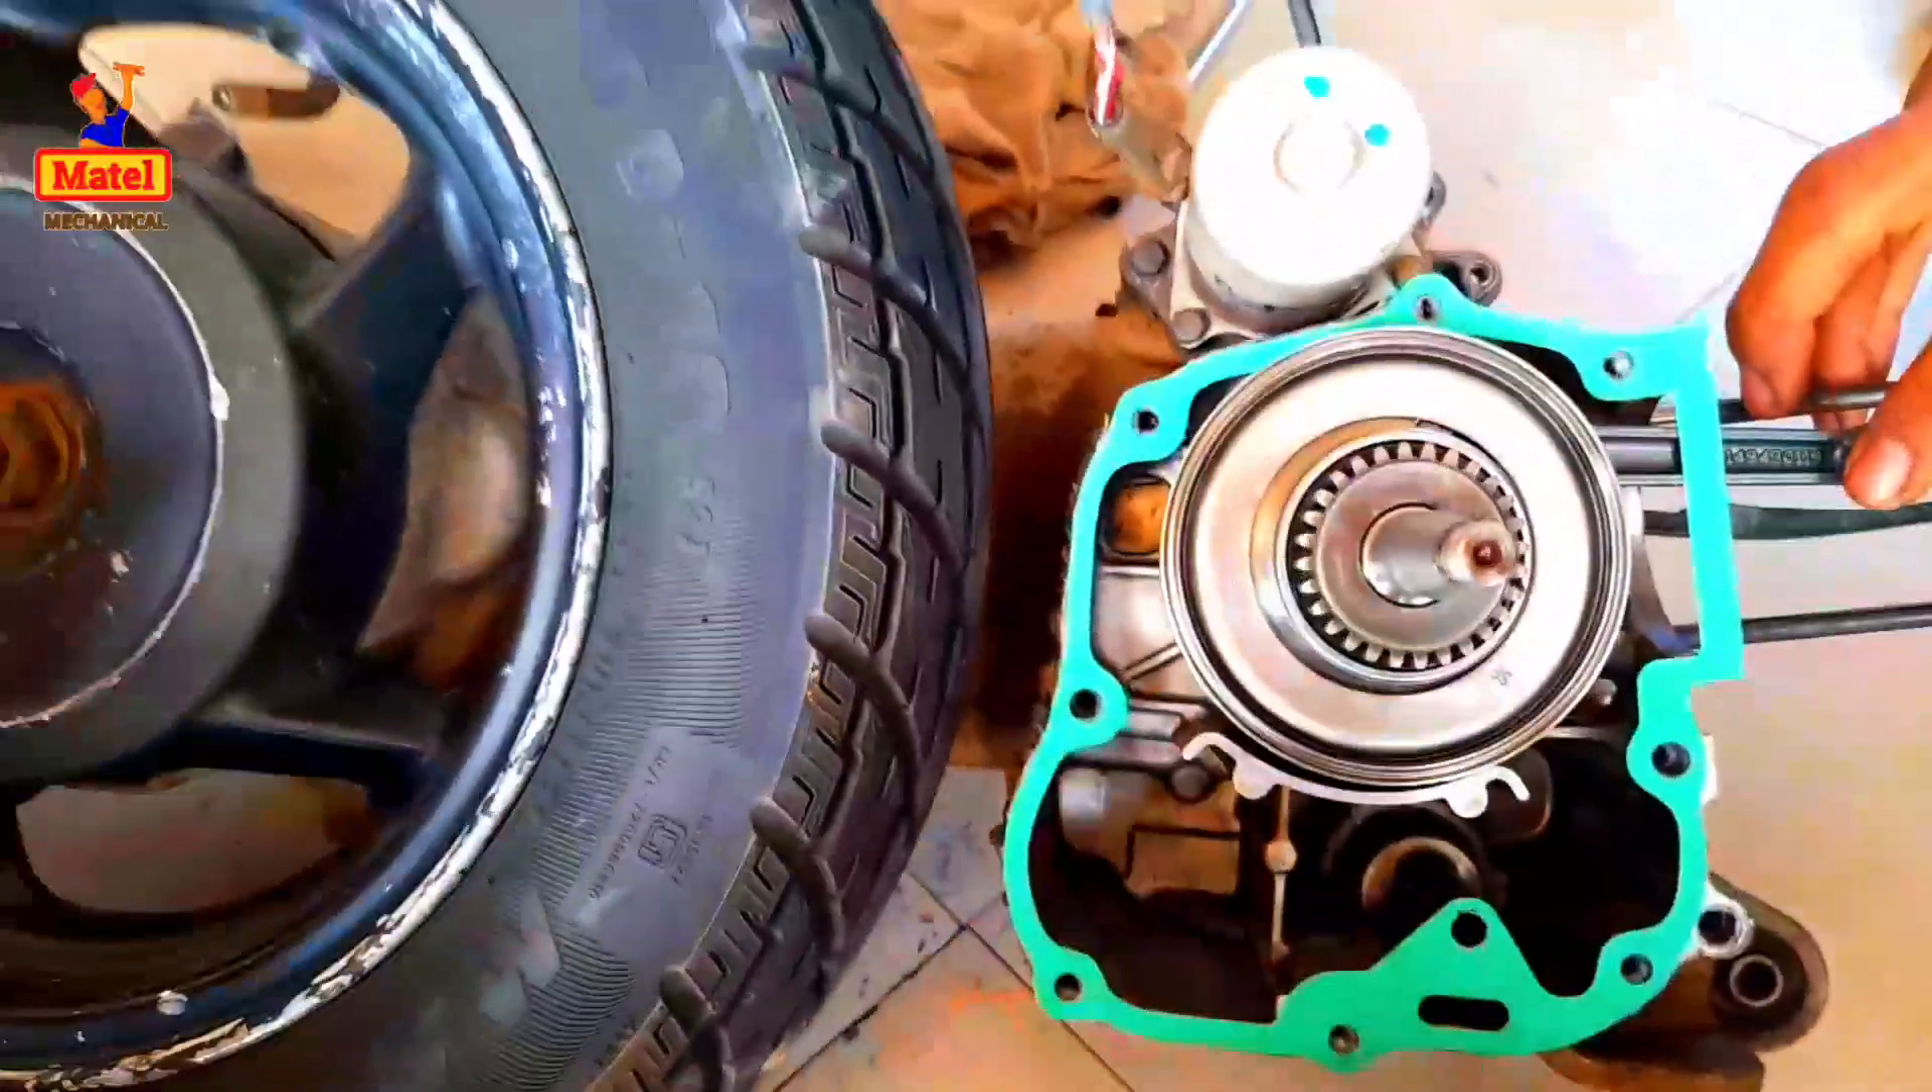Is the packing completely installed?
Yes.